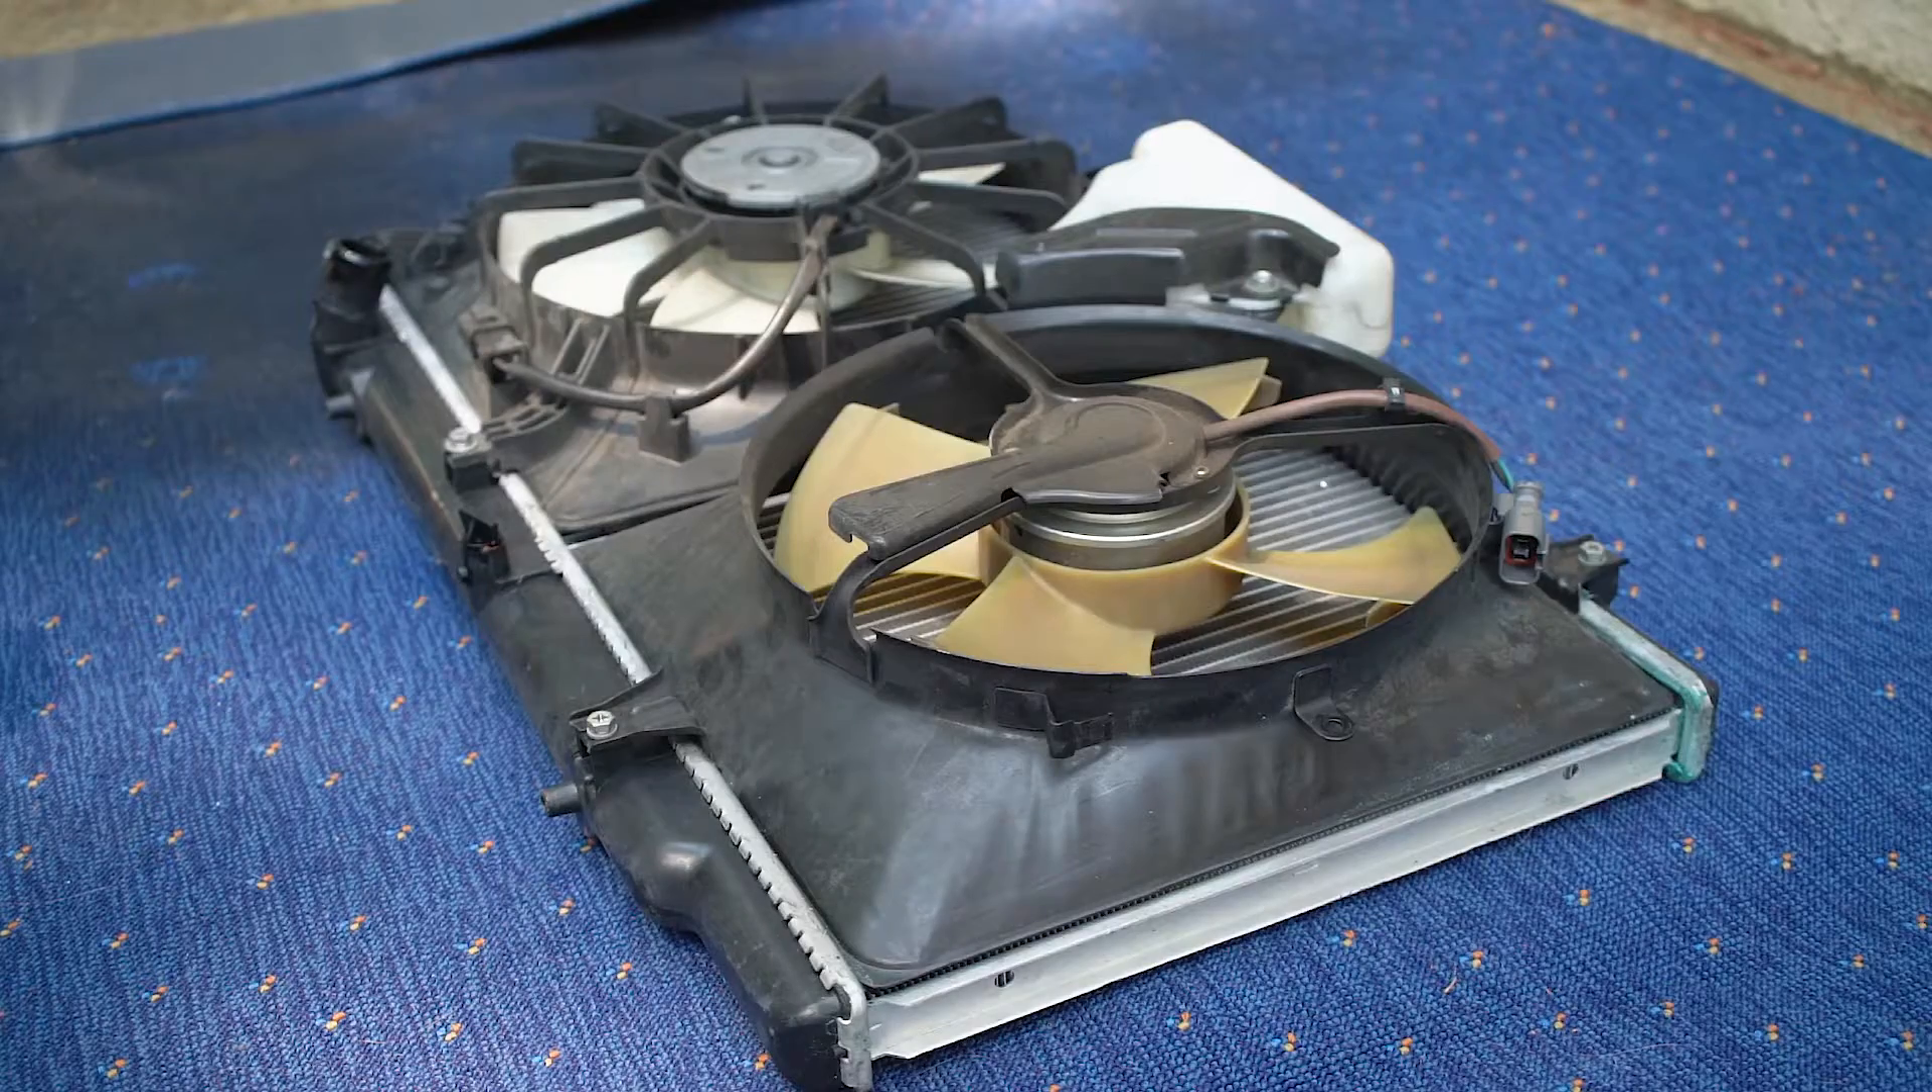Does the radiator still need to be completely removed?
No.